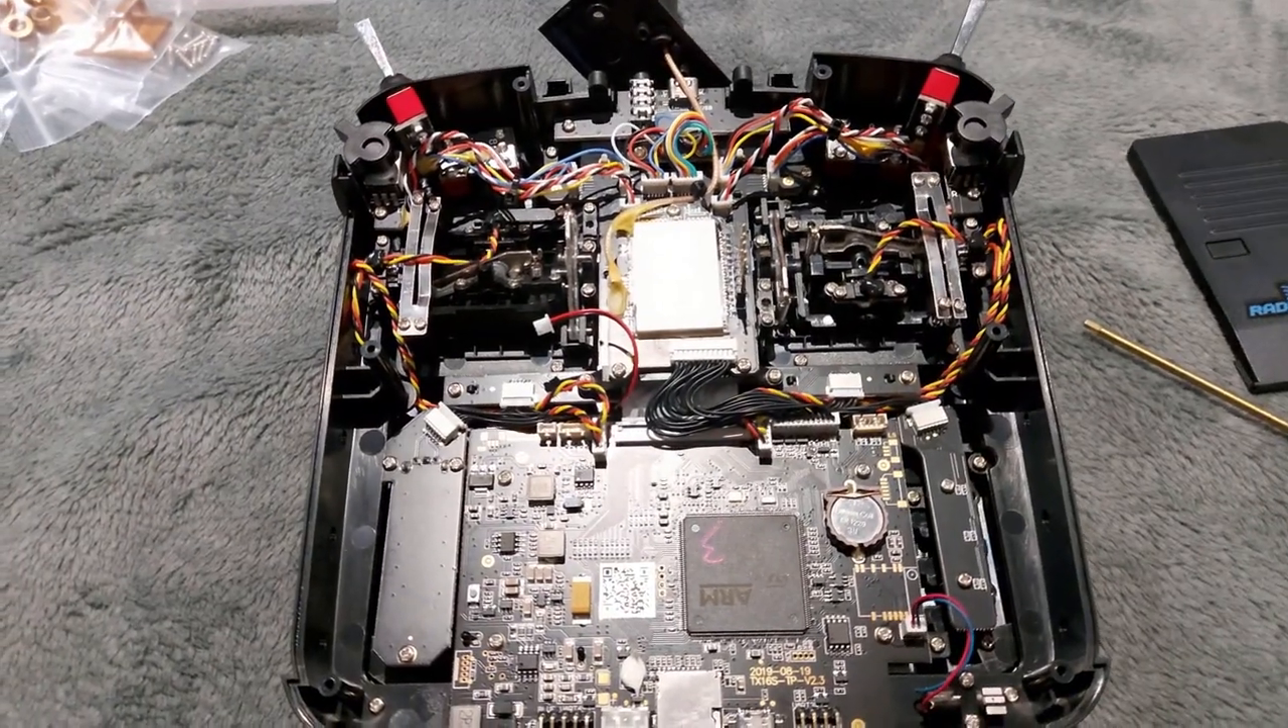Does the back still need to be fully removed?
No.